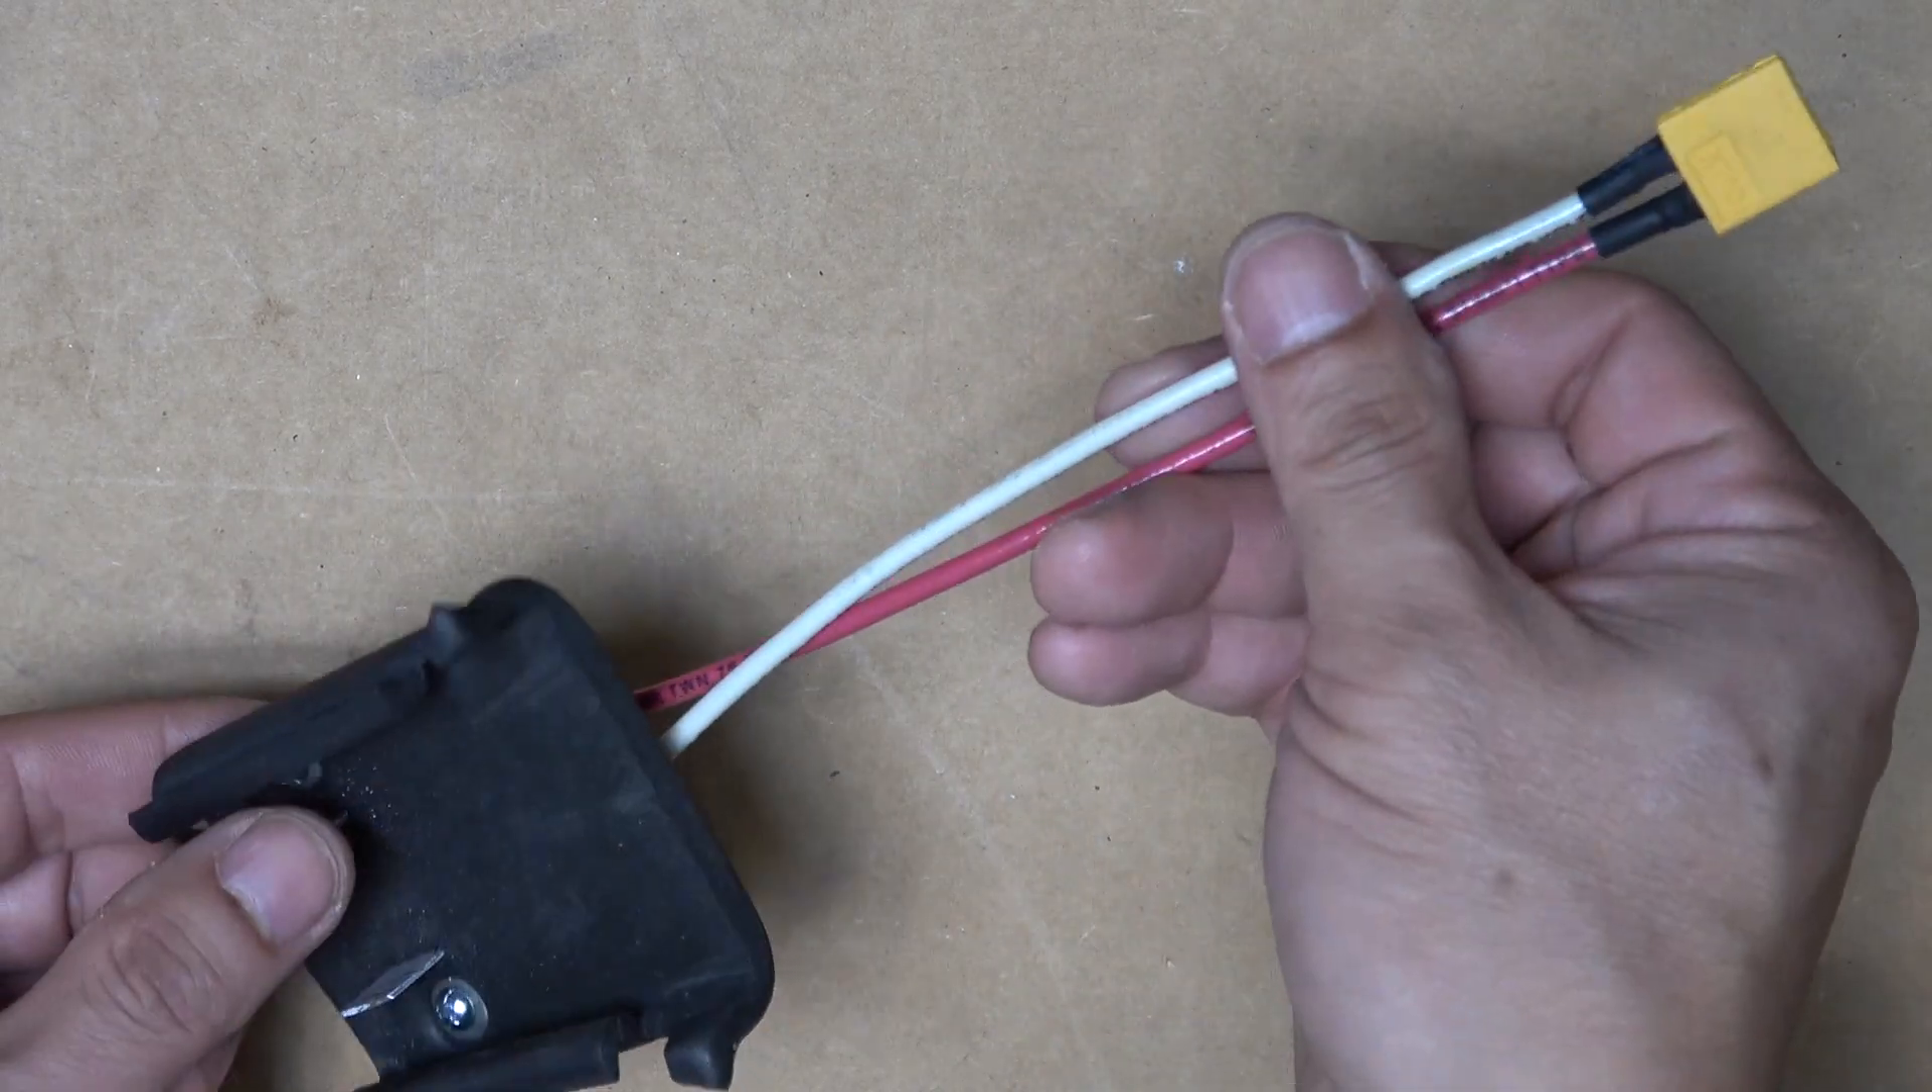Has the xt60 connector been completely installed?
Yes.